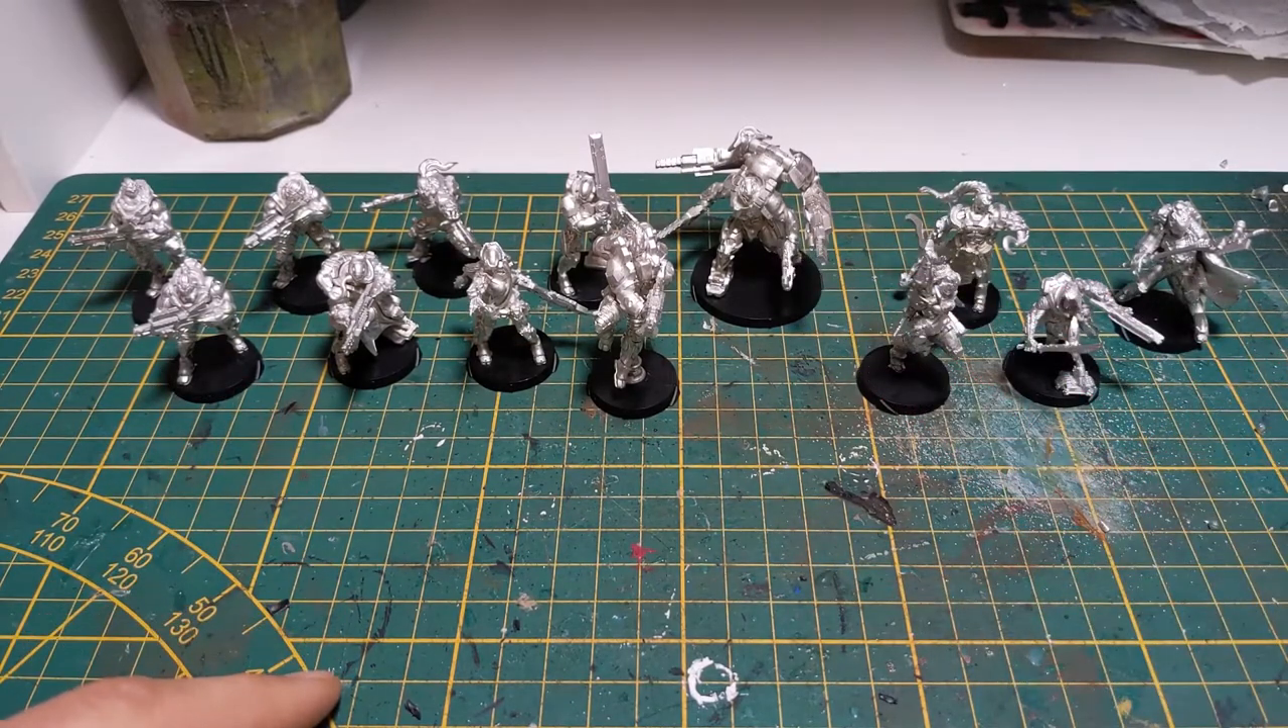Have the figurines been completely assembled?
Yes.